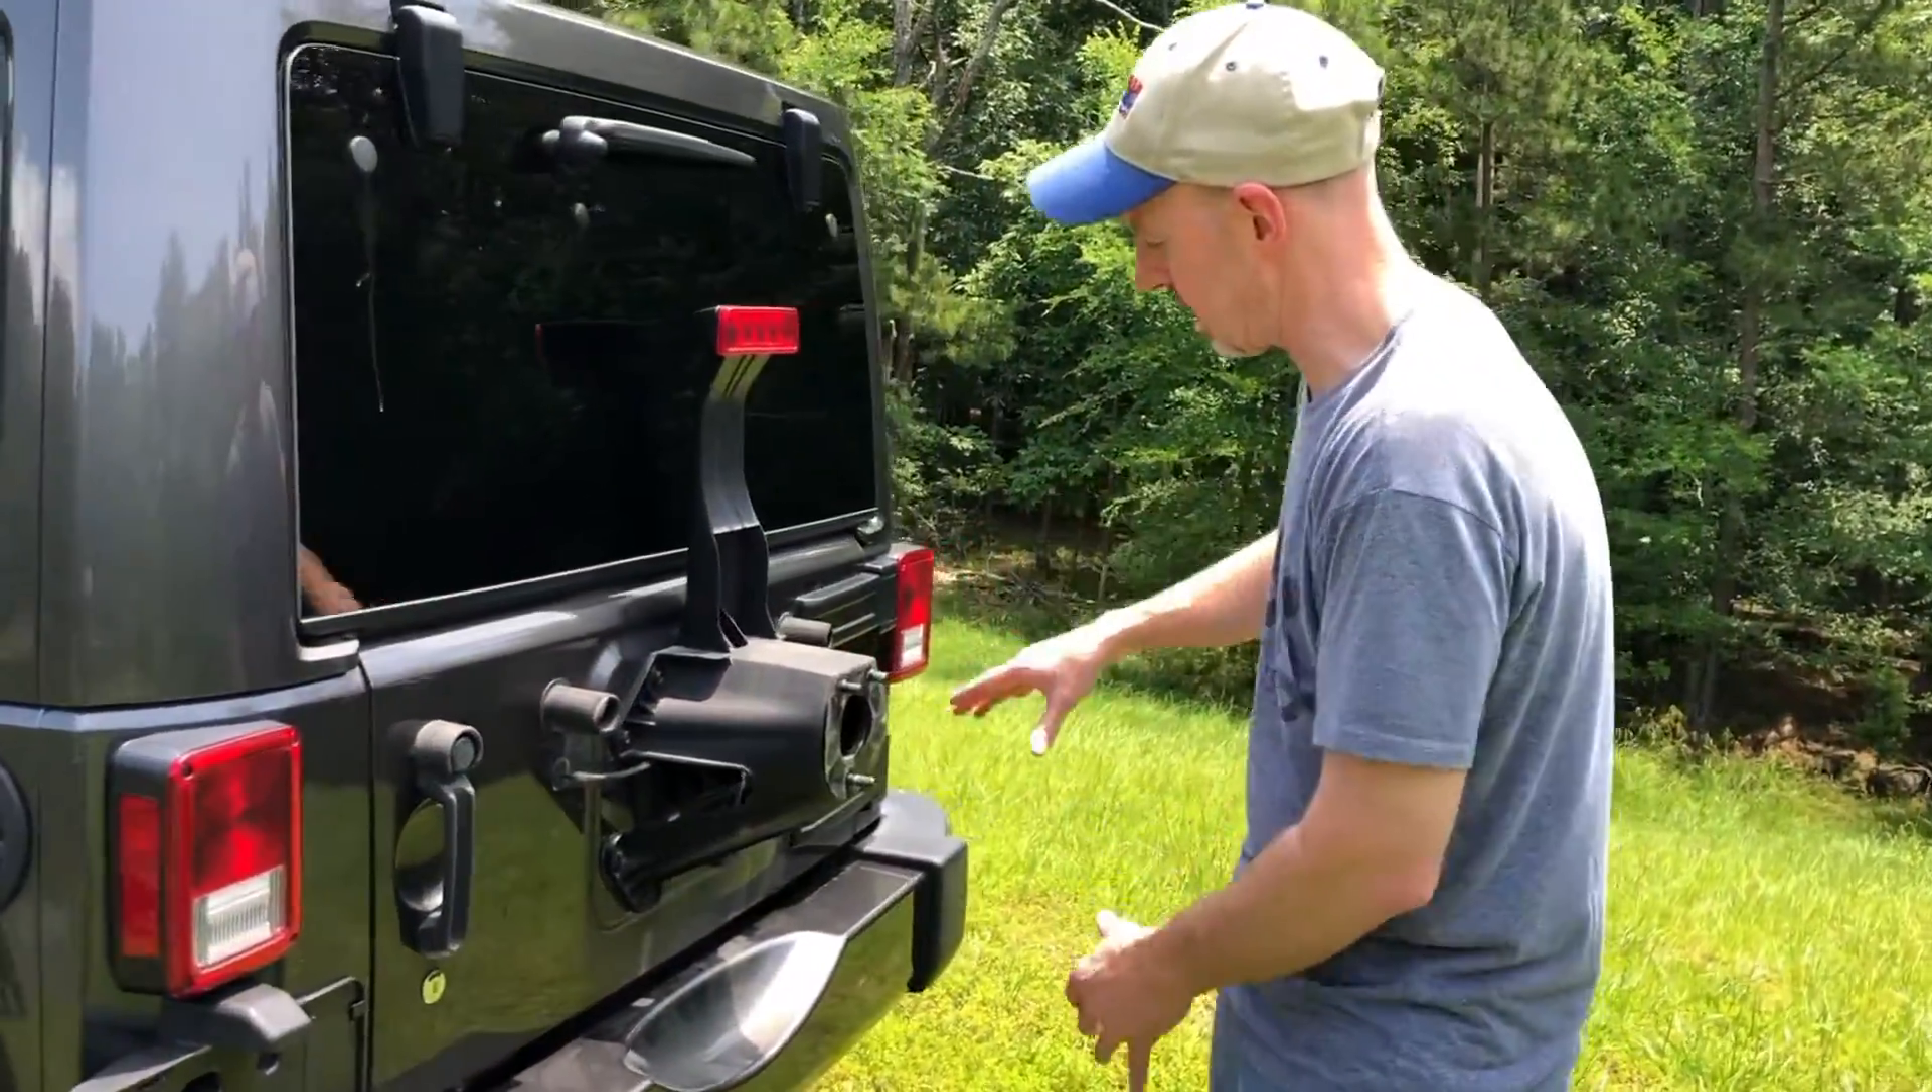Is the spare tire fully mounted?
No.